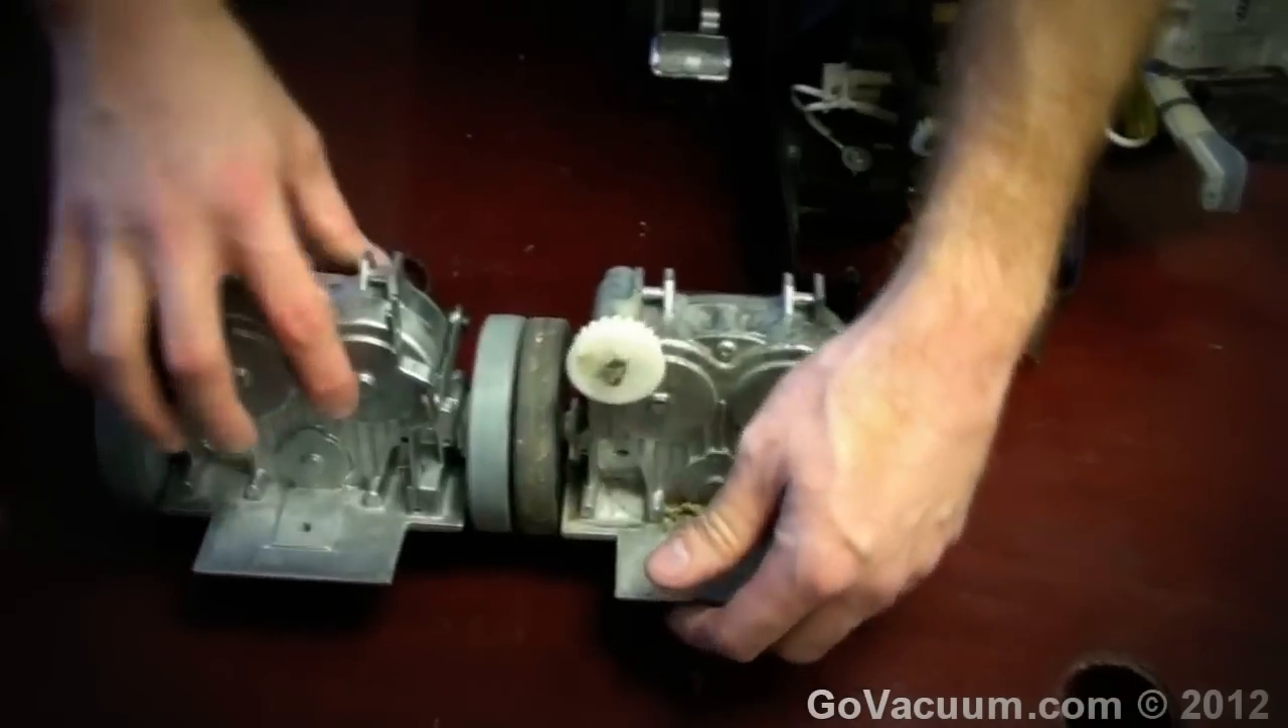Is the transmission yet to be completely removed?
No.